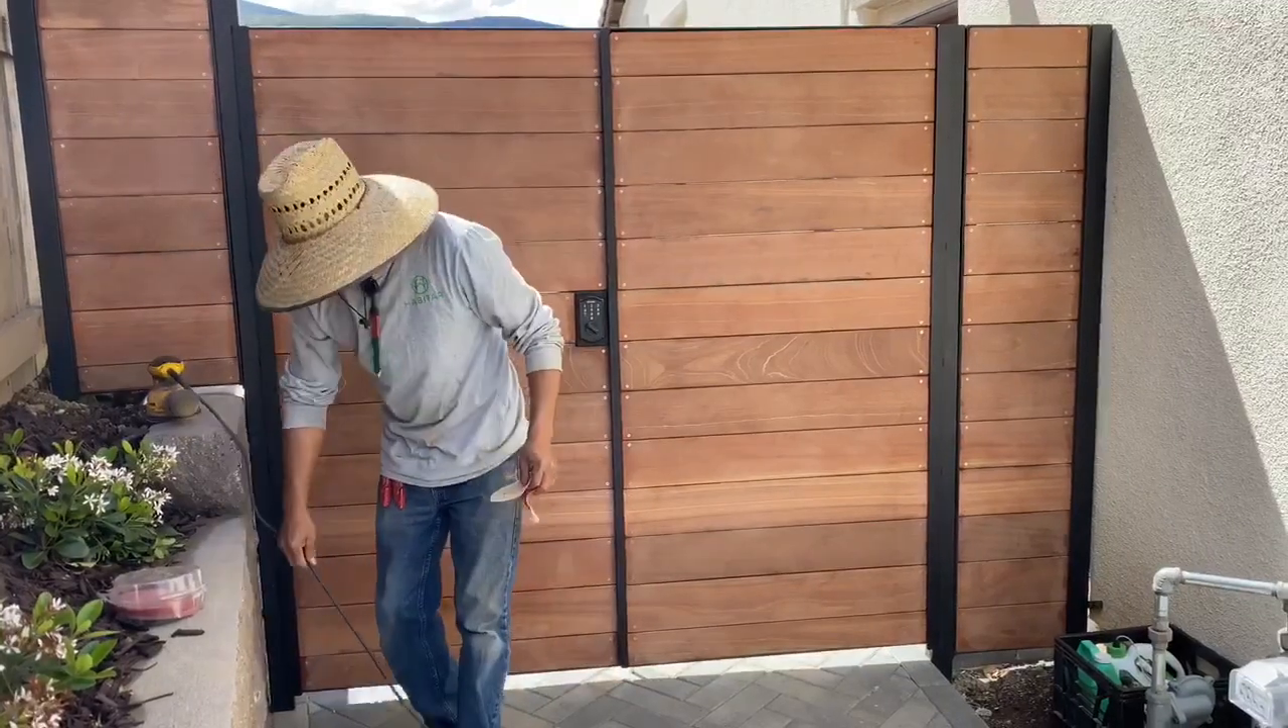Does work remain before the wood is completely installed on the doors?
No.